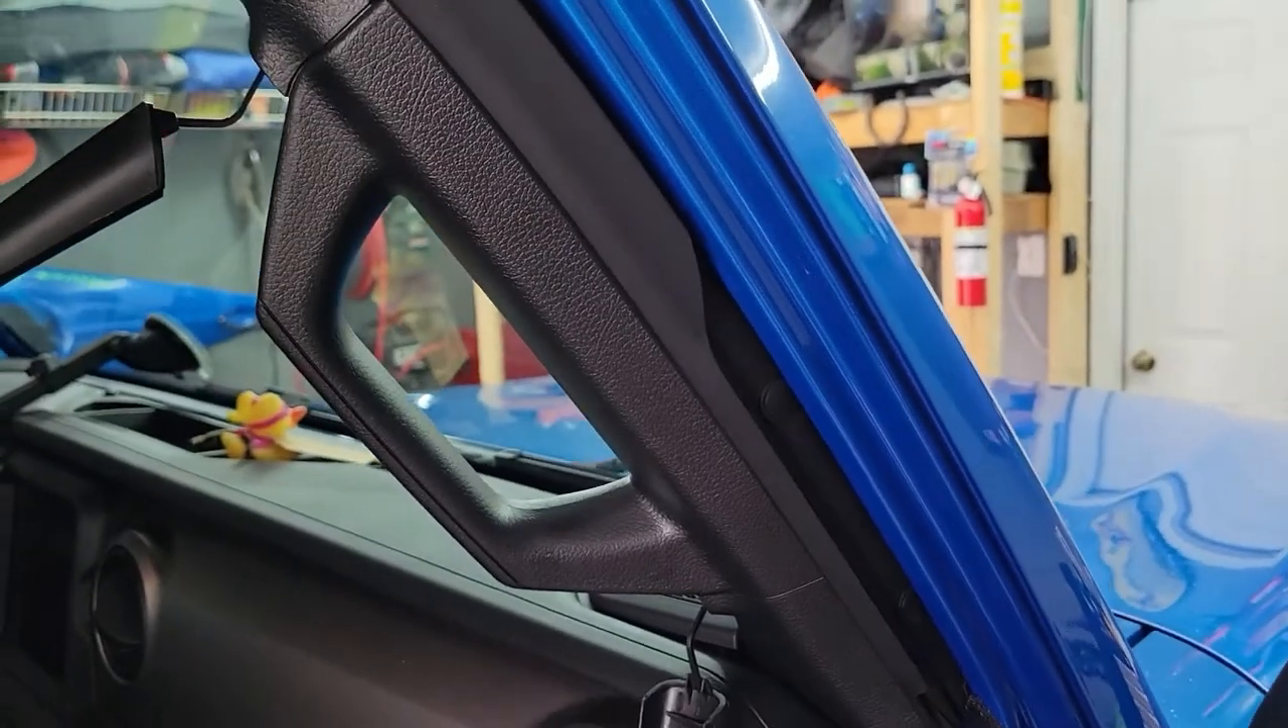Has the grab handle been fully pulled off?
No.